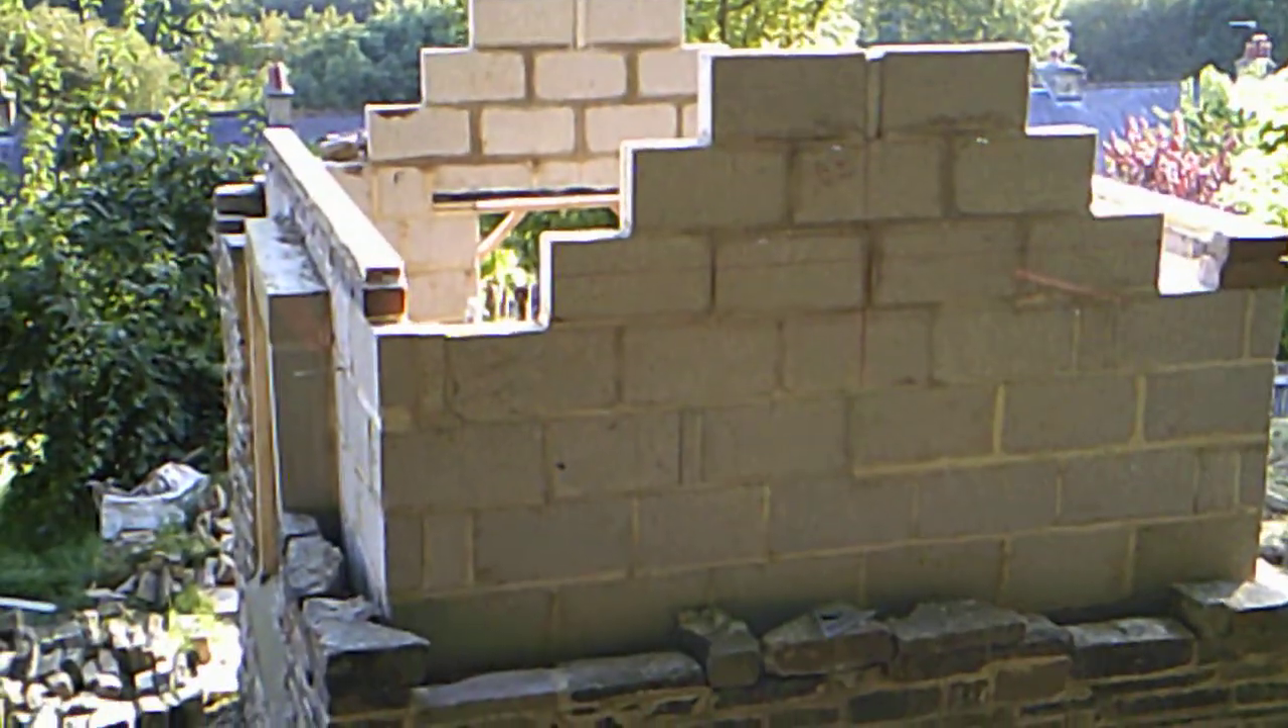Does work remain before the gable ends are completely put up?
Yes.